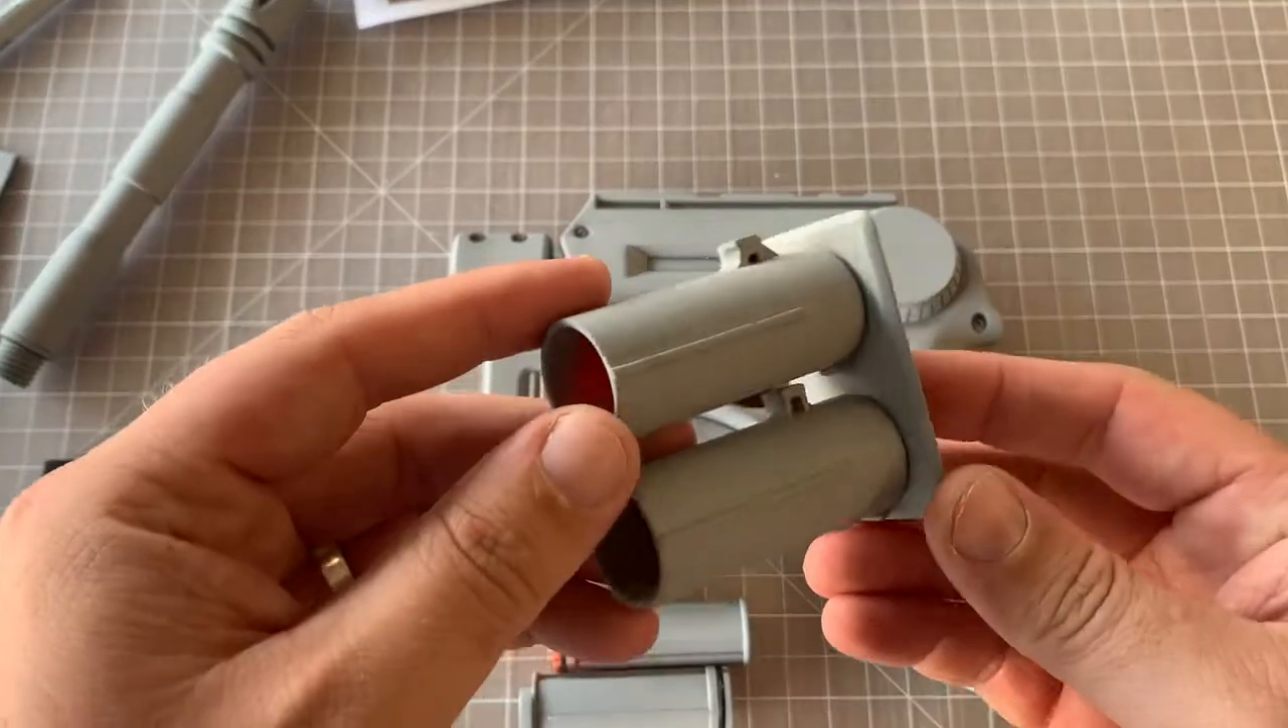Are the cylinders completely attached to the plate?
Yes.